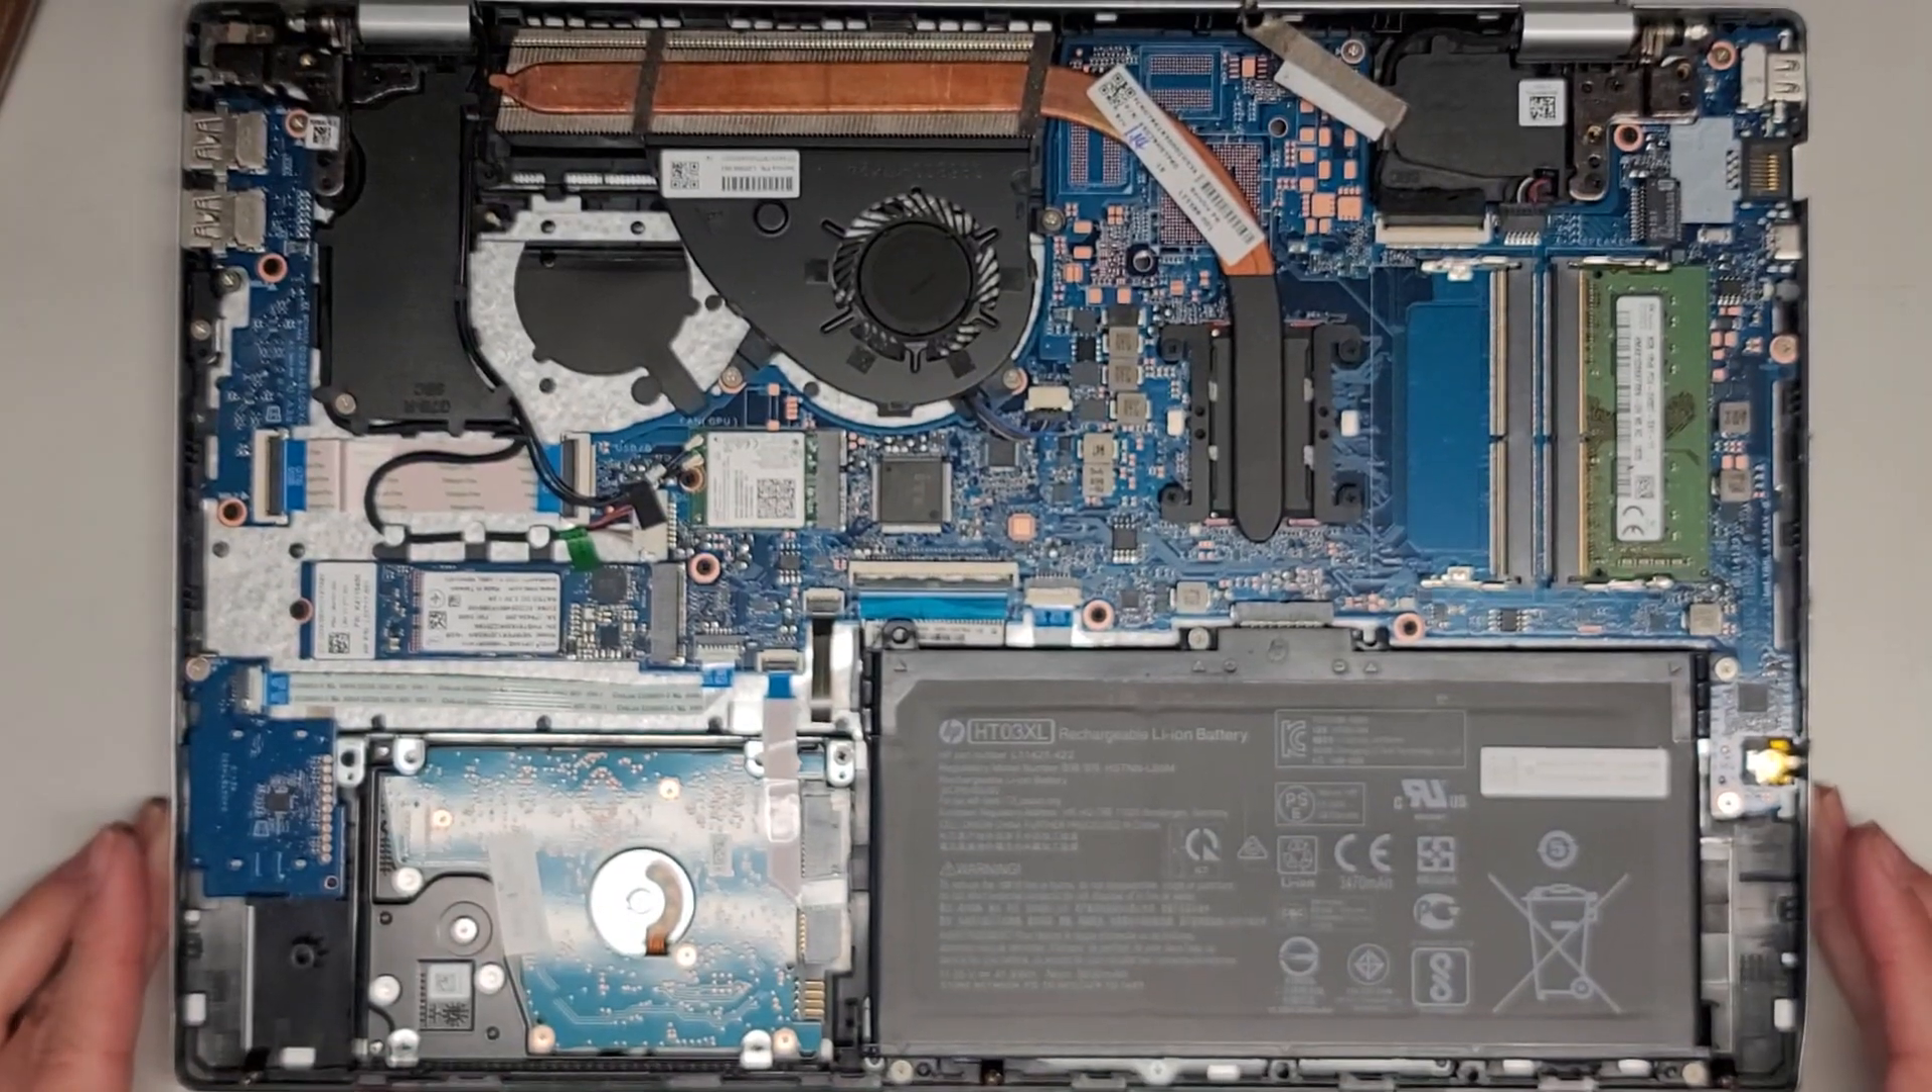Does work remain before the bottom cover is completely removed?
No.